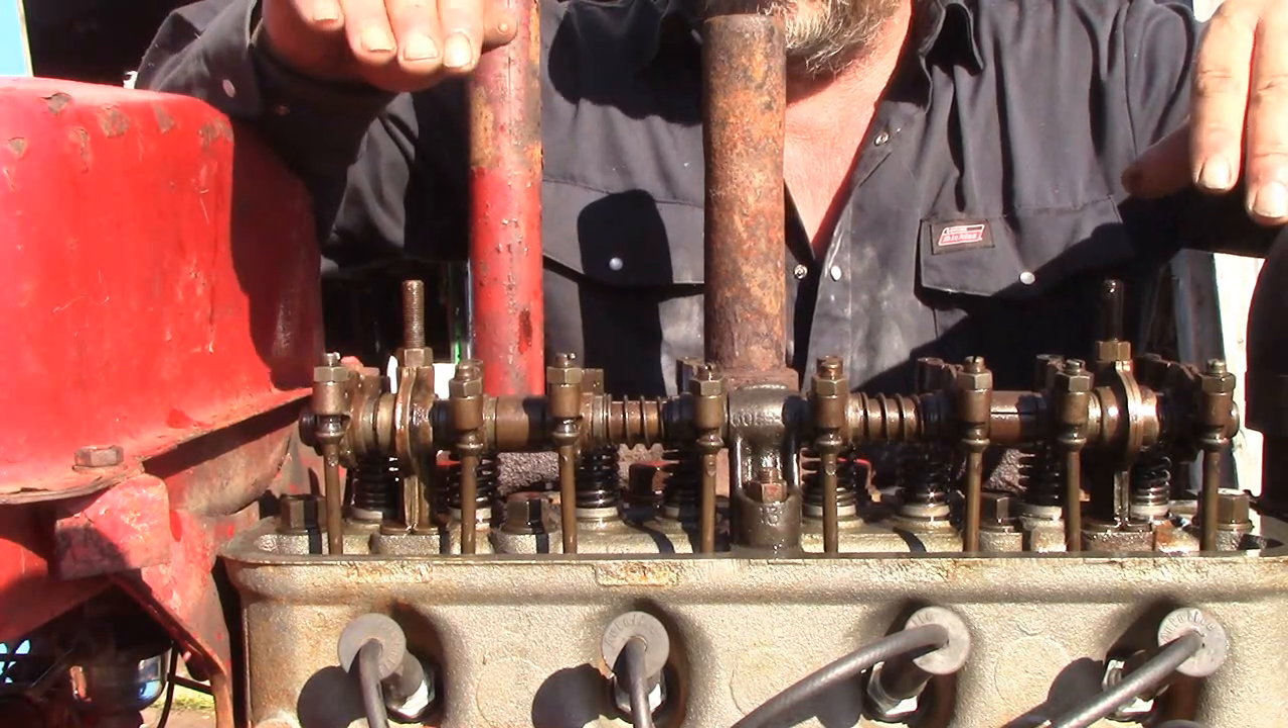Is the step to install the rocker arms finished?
Yes.